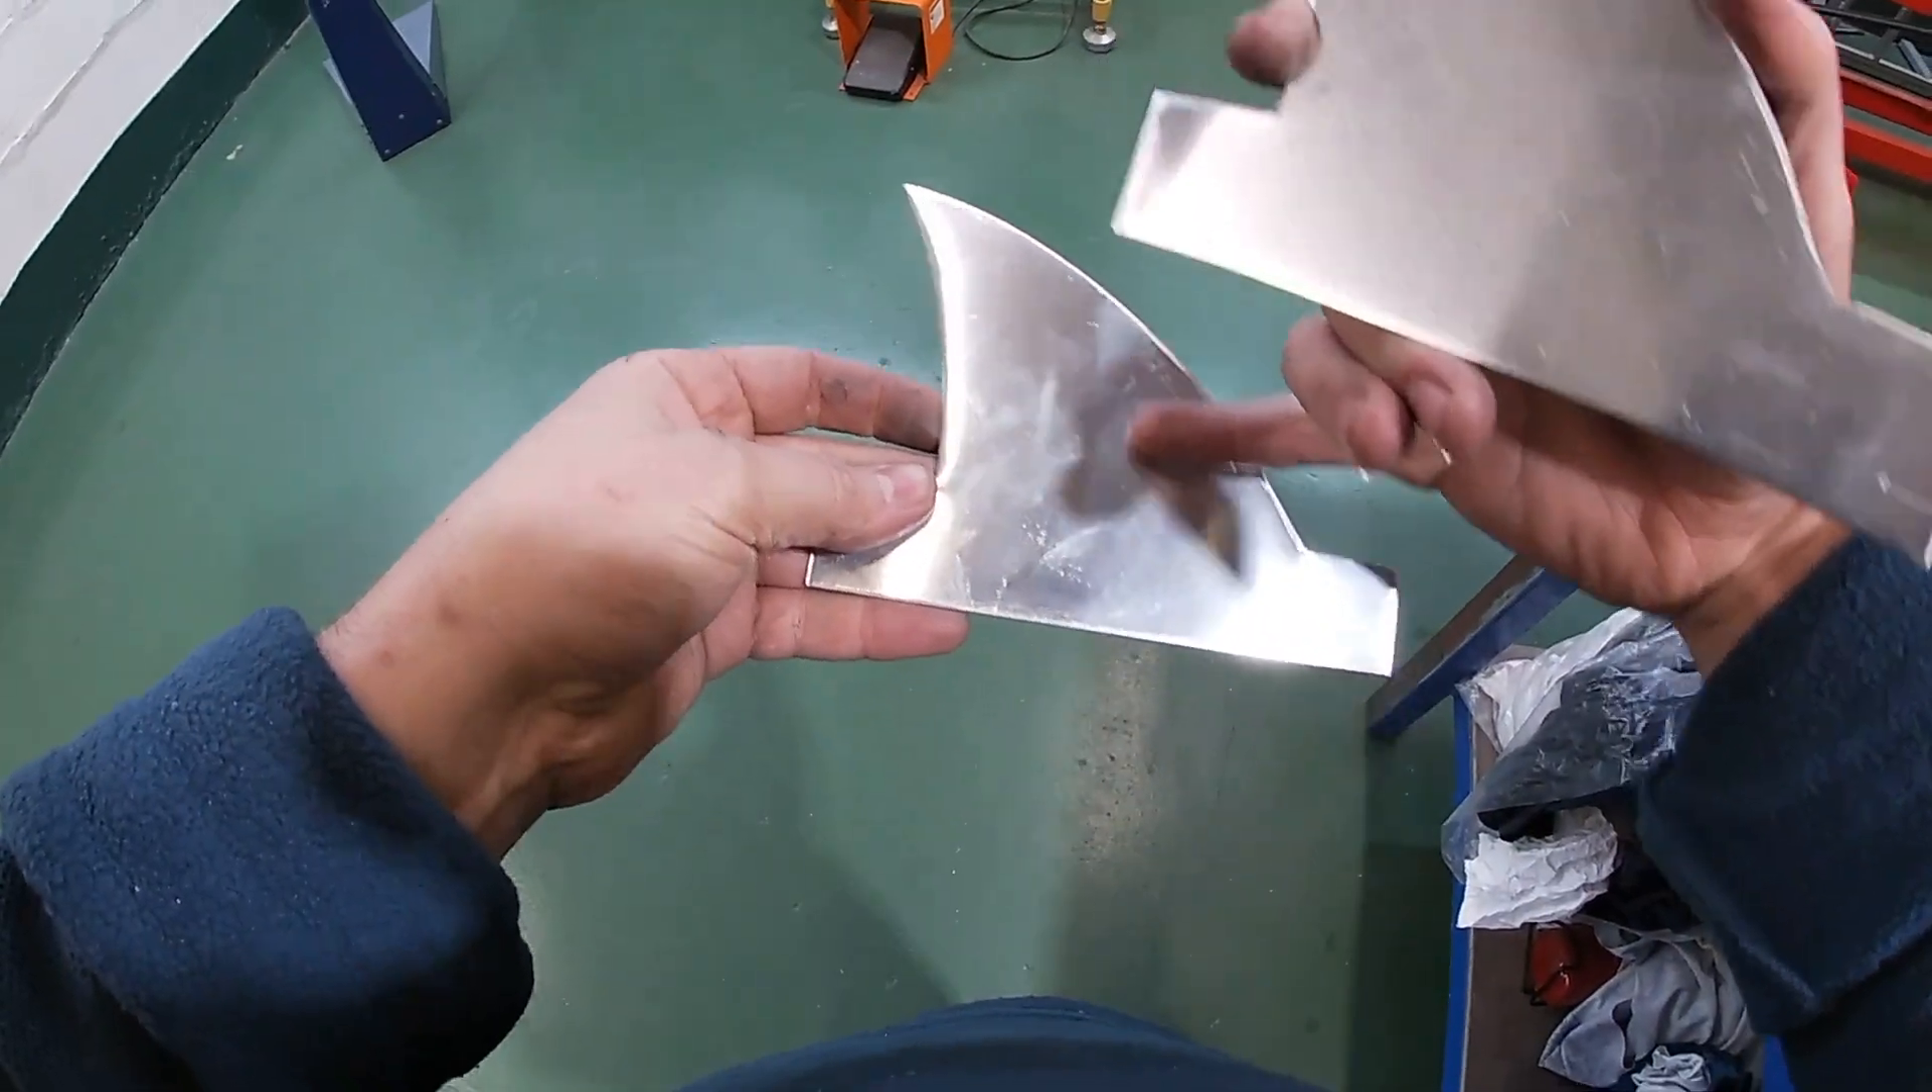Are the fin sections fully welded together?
No.